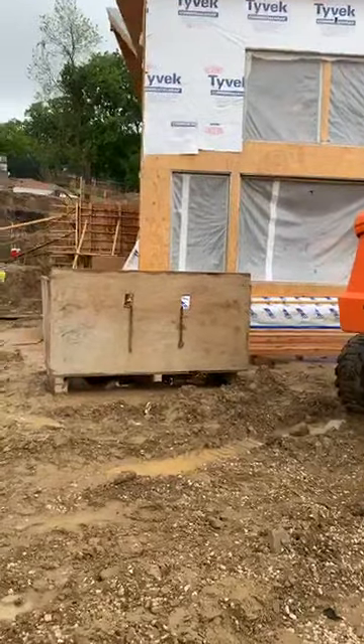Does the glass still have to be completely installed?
Yes.